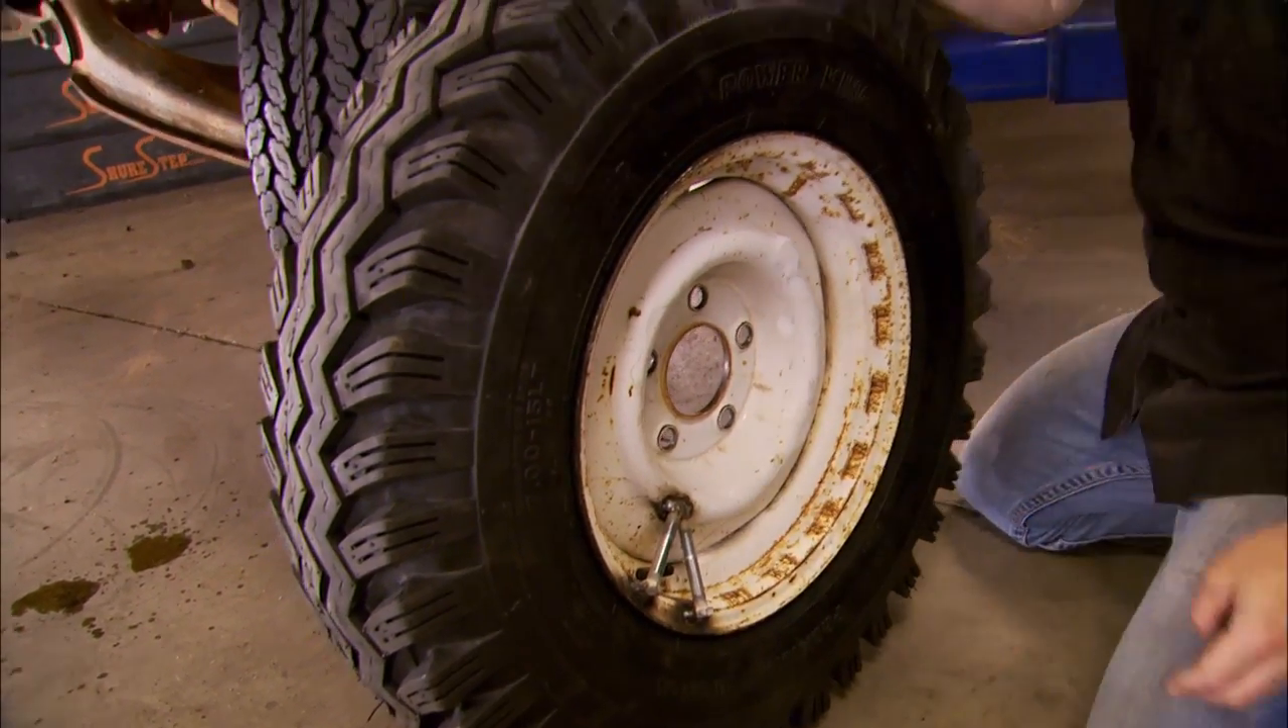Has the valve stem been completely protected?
Yes.